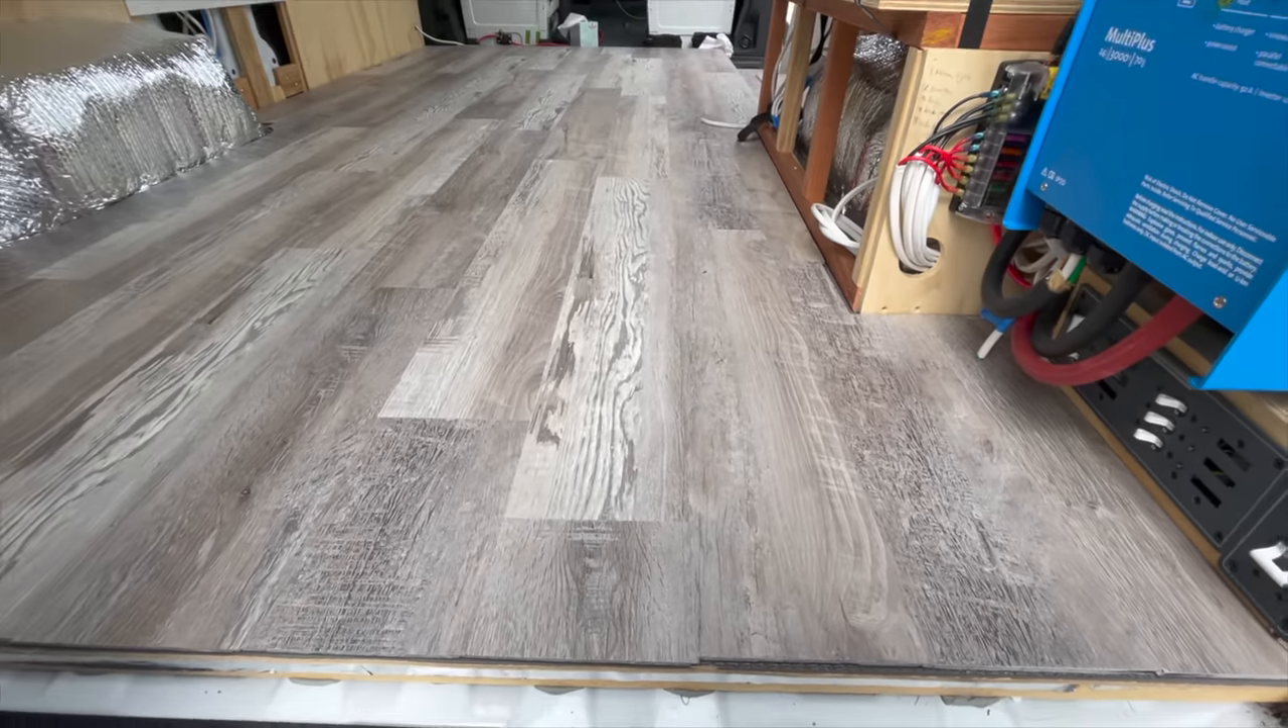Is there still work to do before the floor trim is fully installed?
Yes.